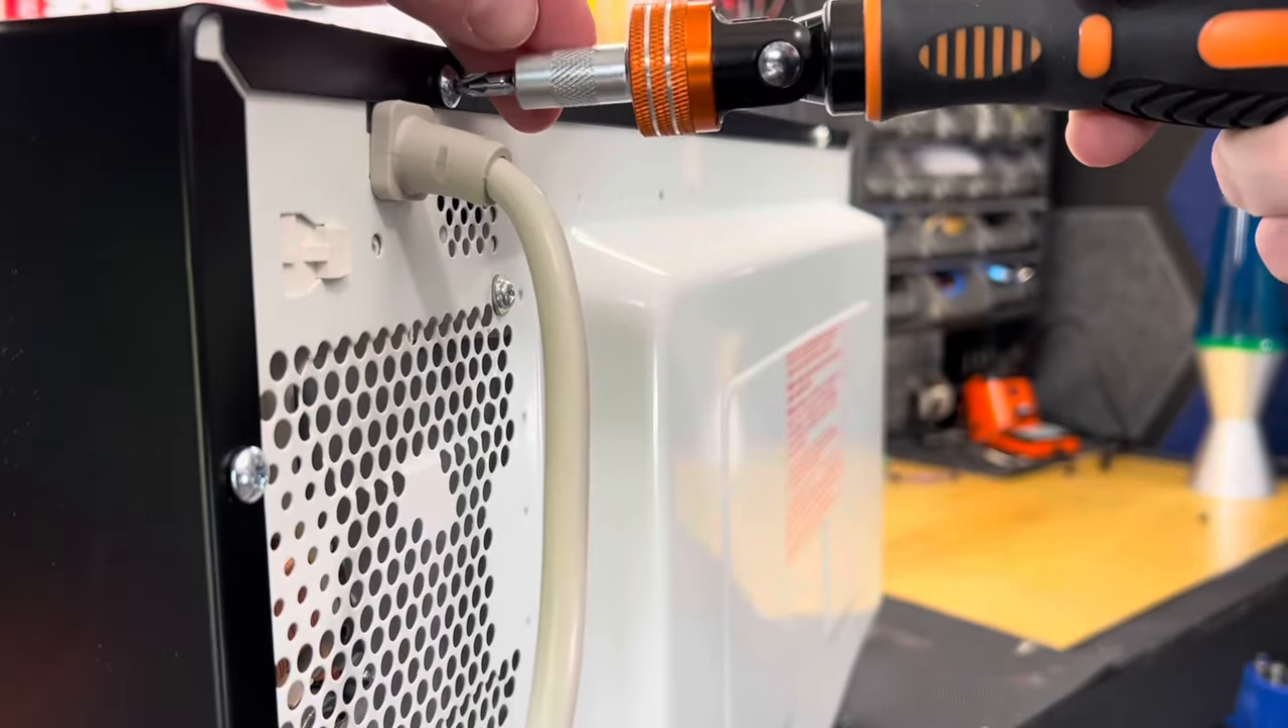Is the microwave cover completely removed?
No.